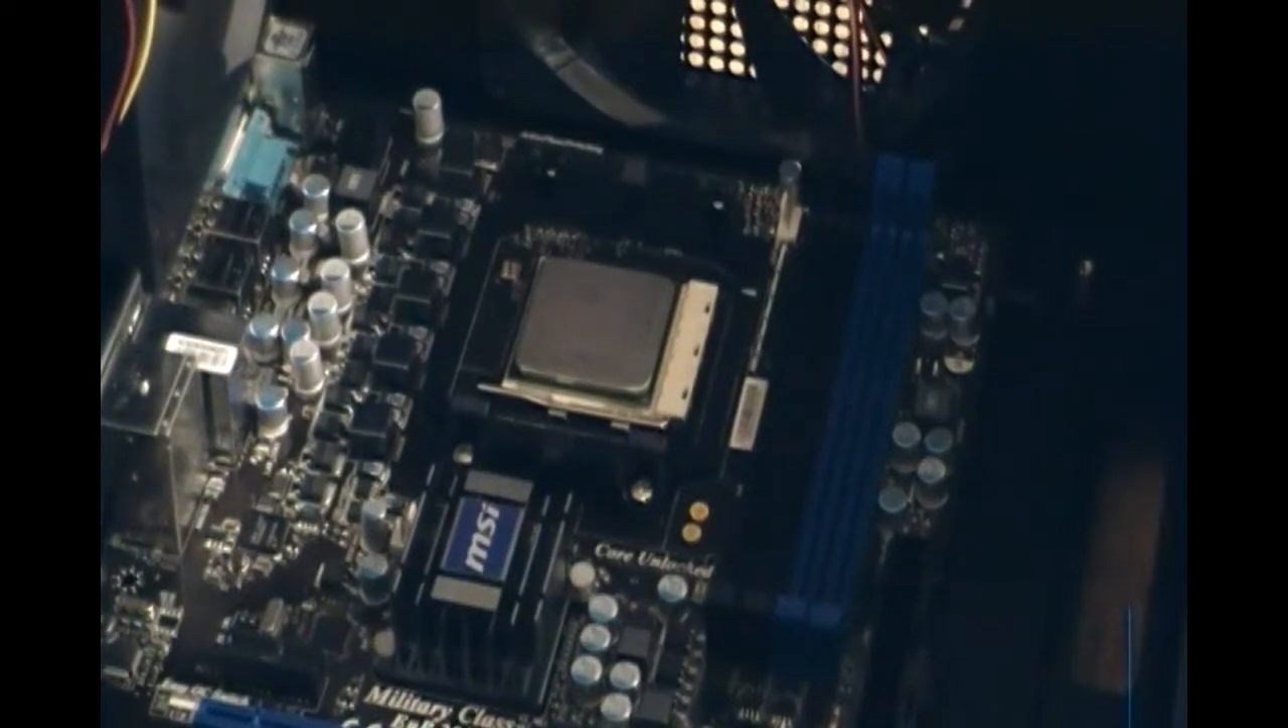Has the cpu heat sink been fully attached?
No.